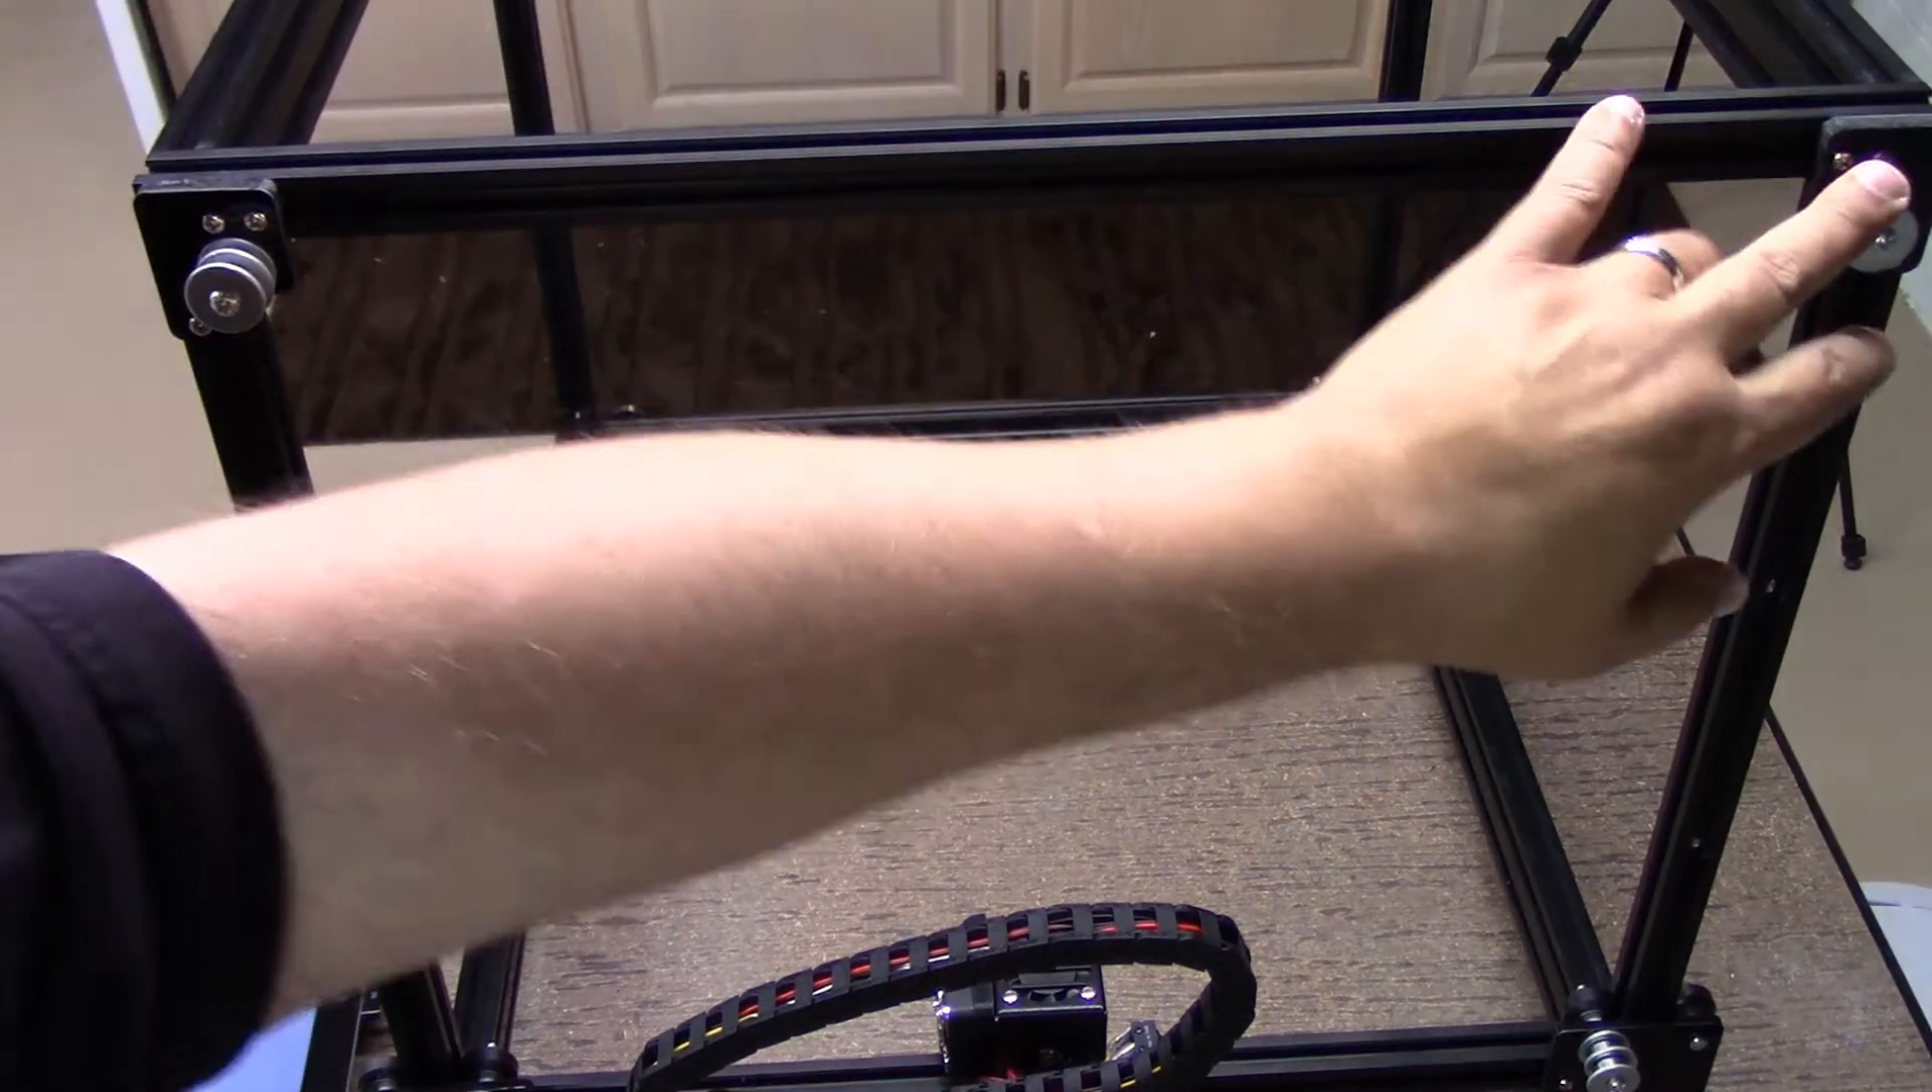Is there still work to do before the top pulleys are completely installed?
No.